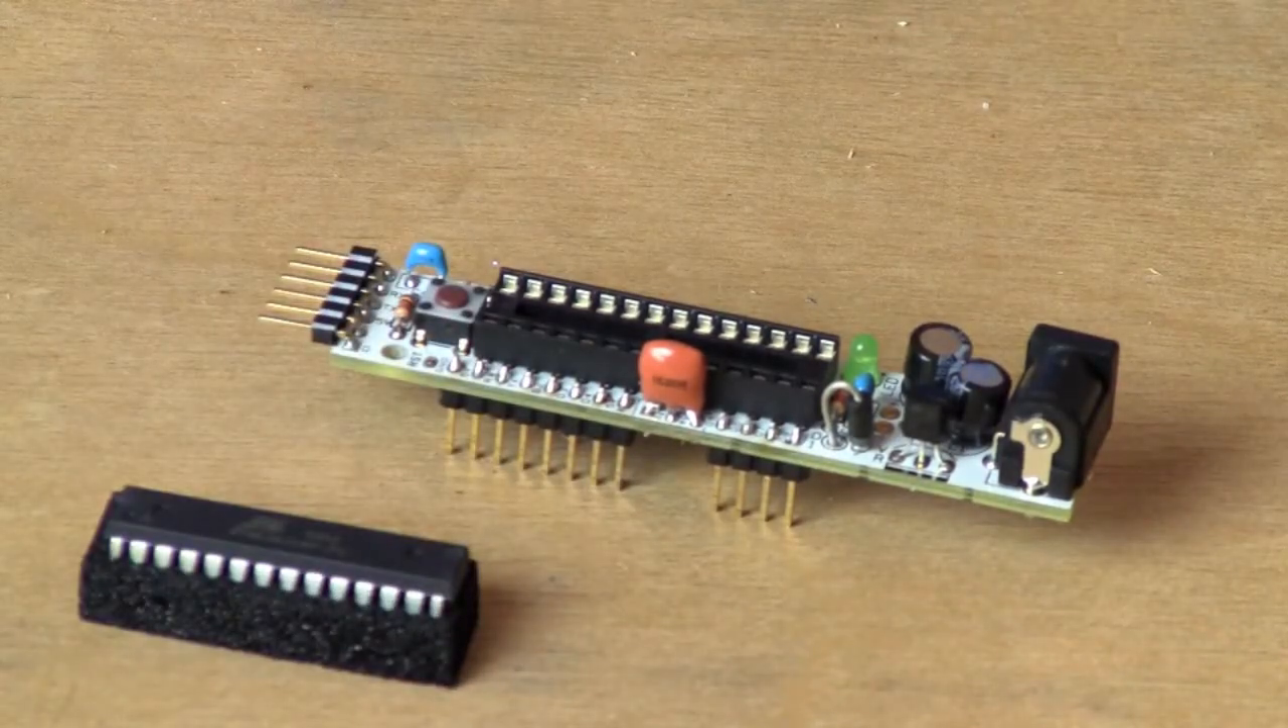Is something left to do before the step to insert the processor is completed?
Yes.